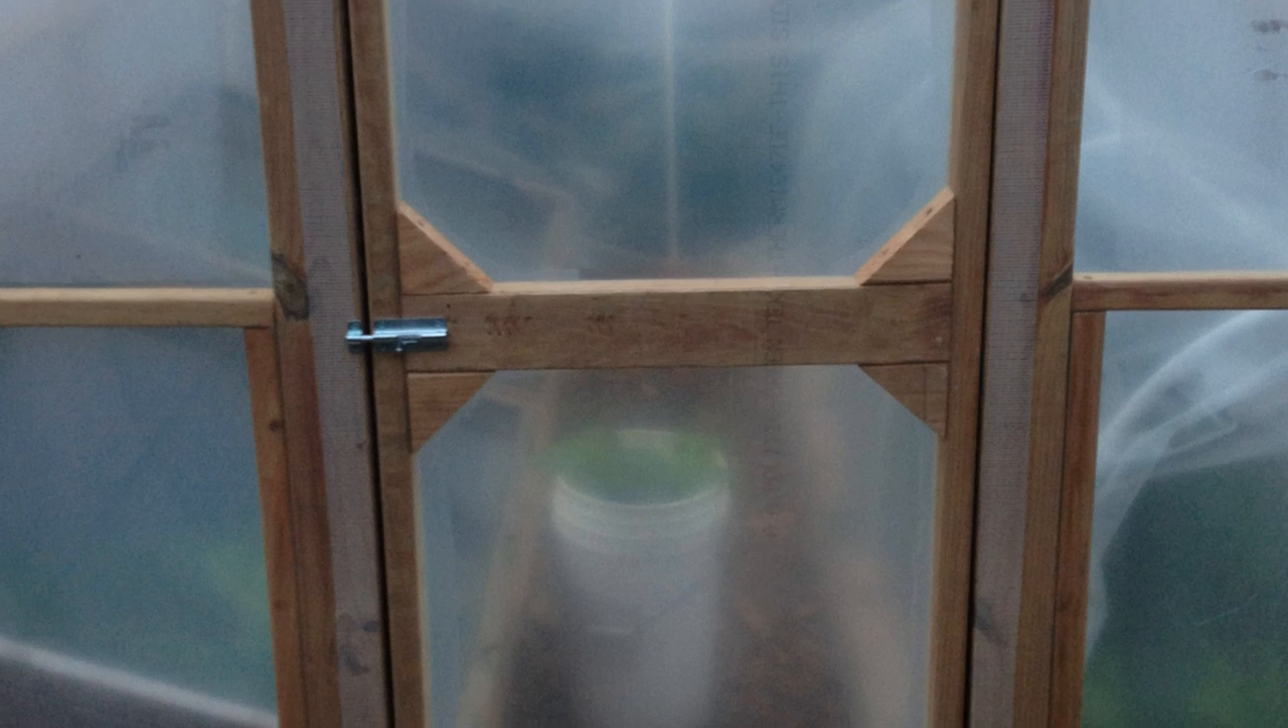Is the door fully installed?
Yes.